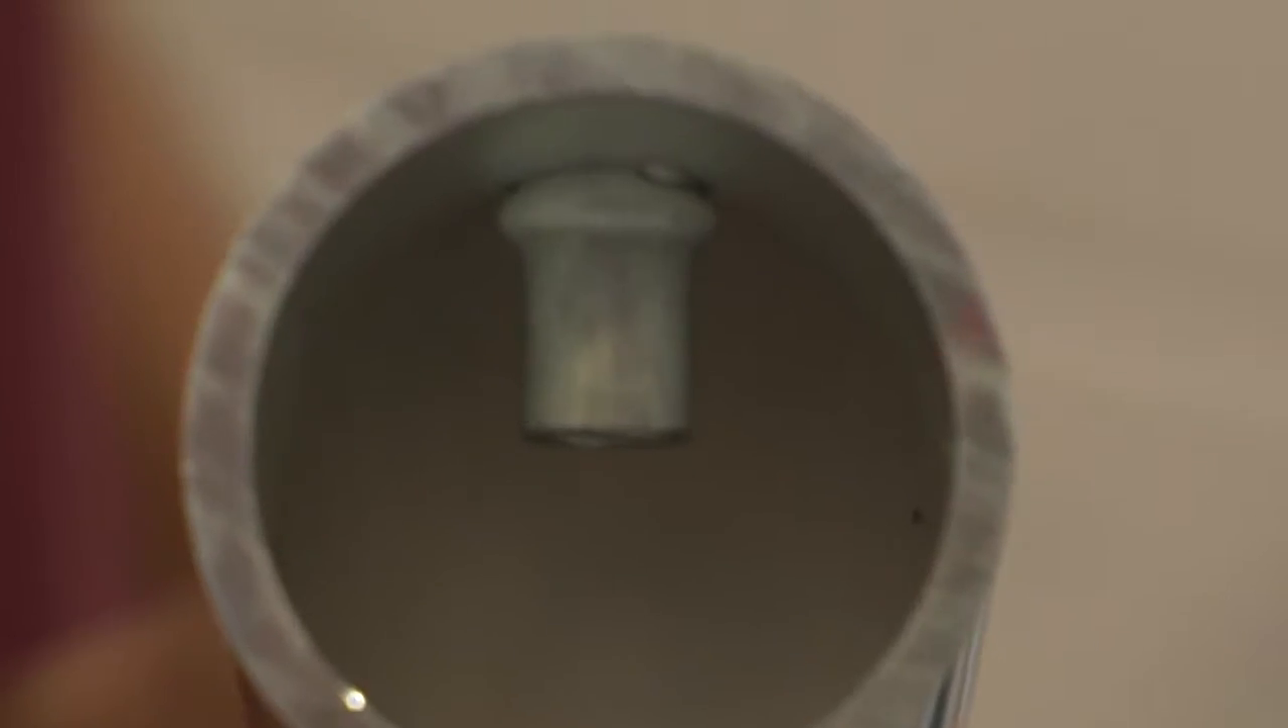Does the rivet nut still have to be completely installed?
No.